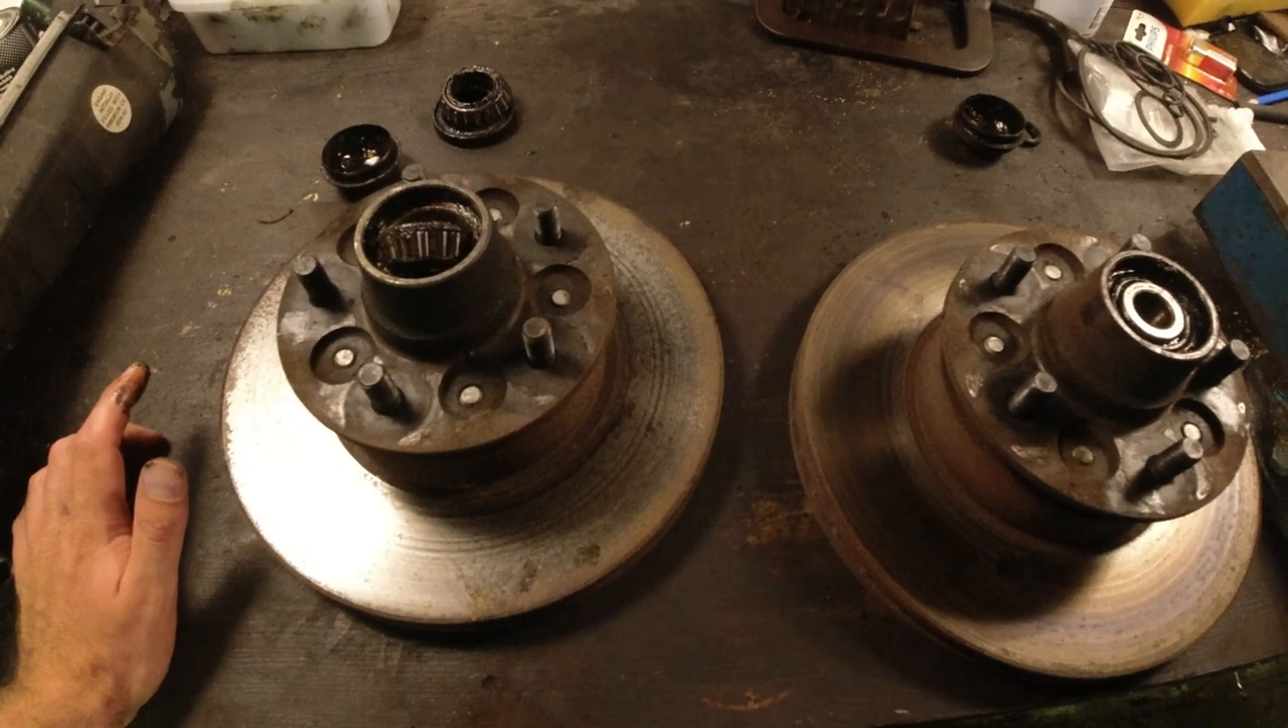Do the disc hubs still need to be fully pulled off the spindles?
No.